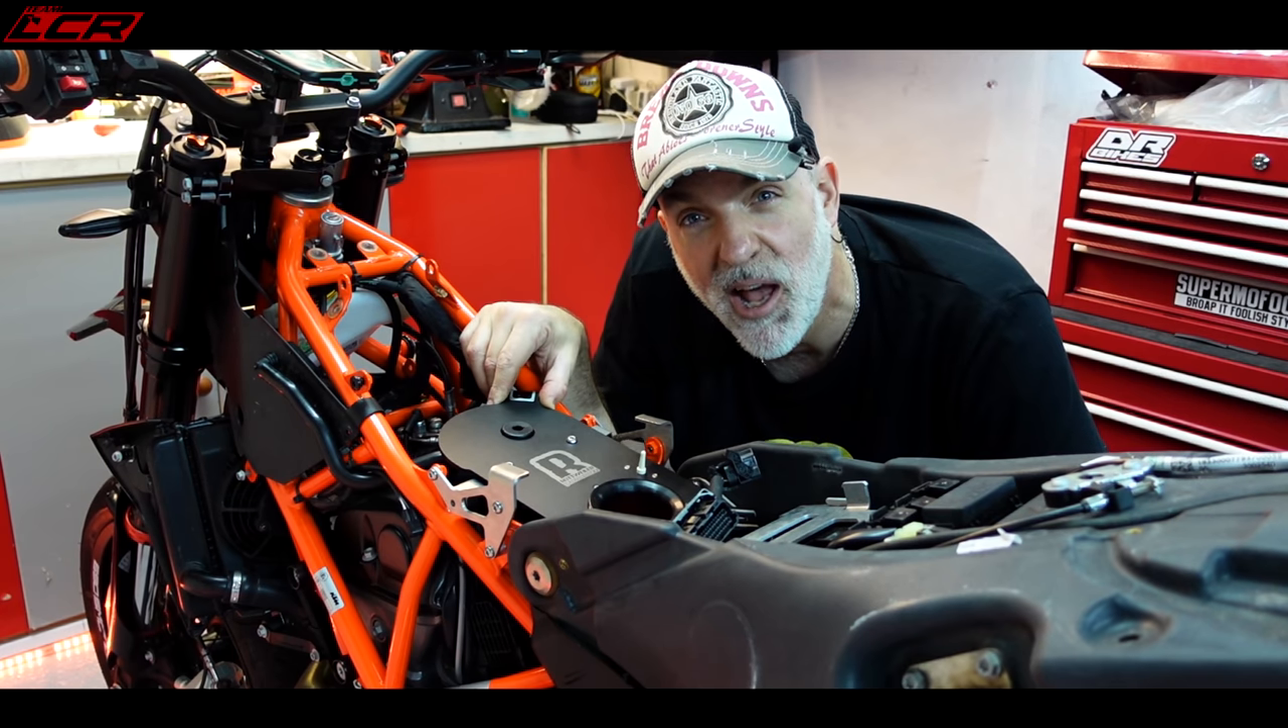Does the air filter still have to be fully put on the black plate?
Yes.